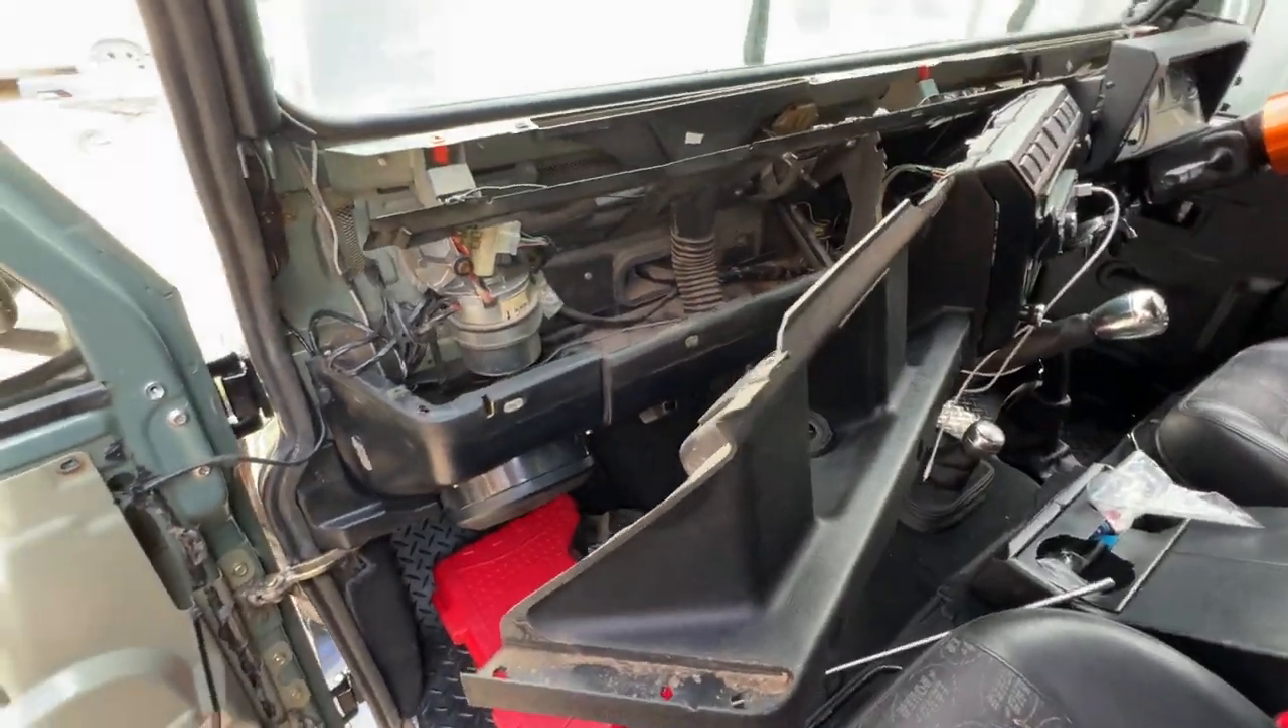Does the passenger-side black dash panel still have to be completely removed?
Yes.